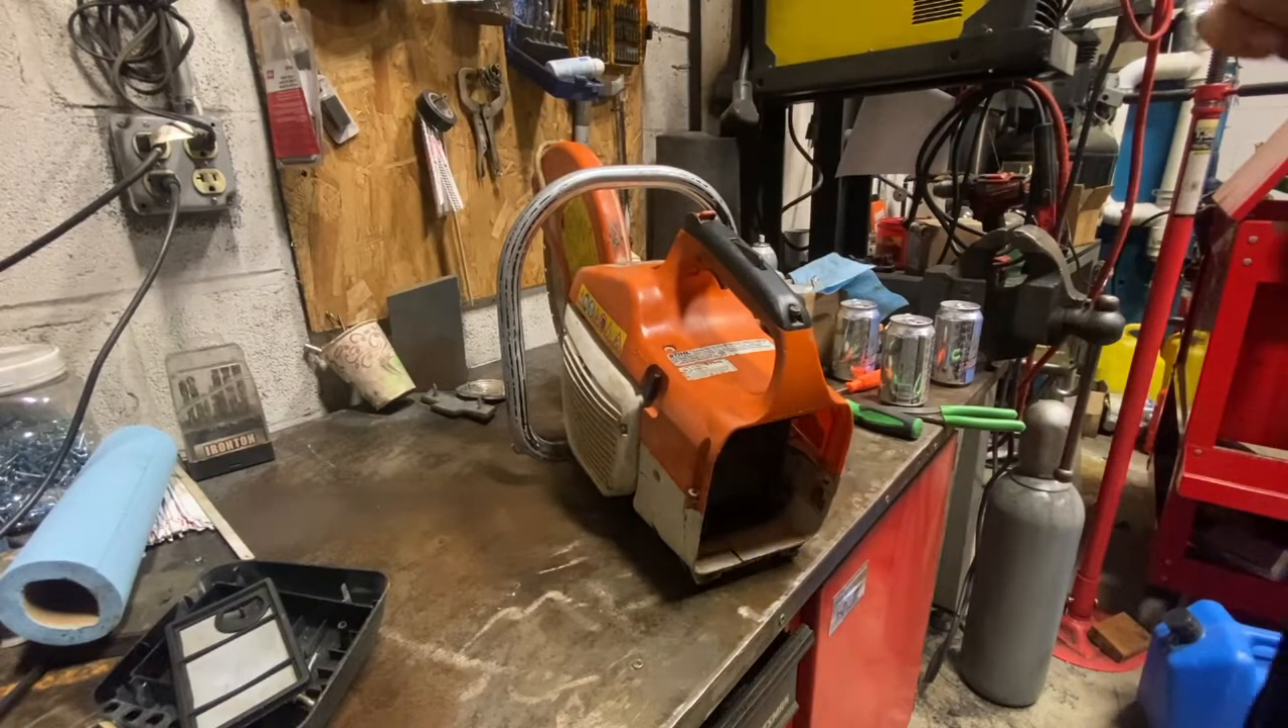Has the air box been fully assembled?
No.